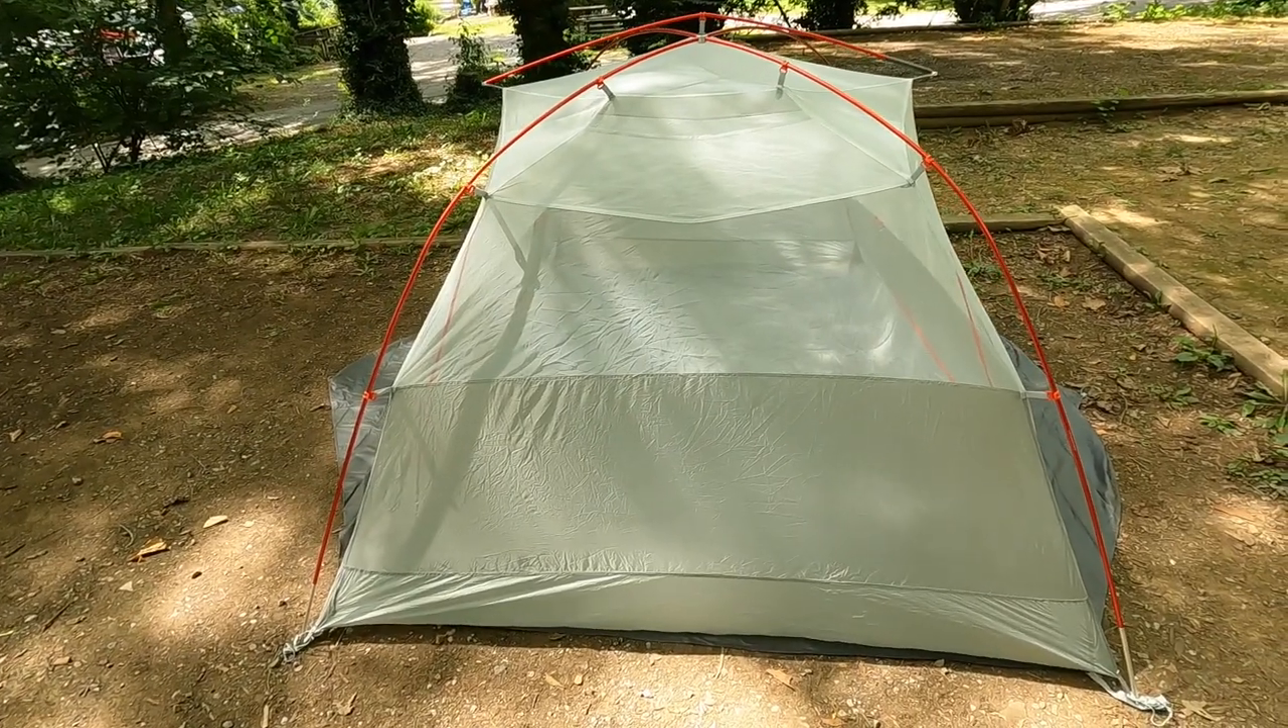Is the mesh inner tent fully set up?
Yes.